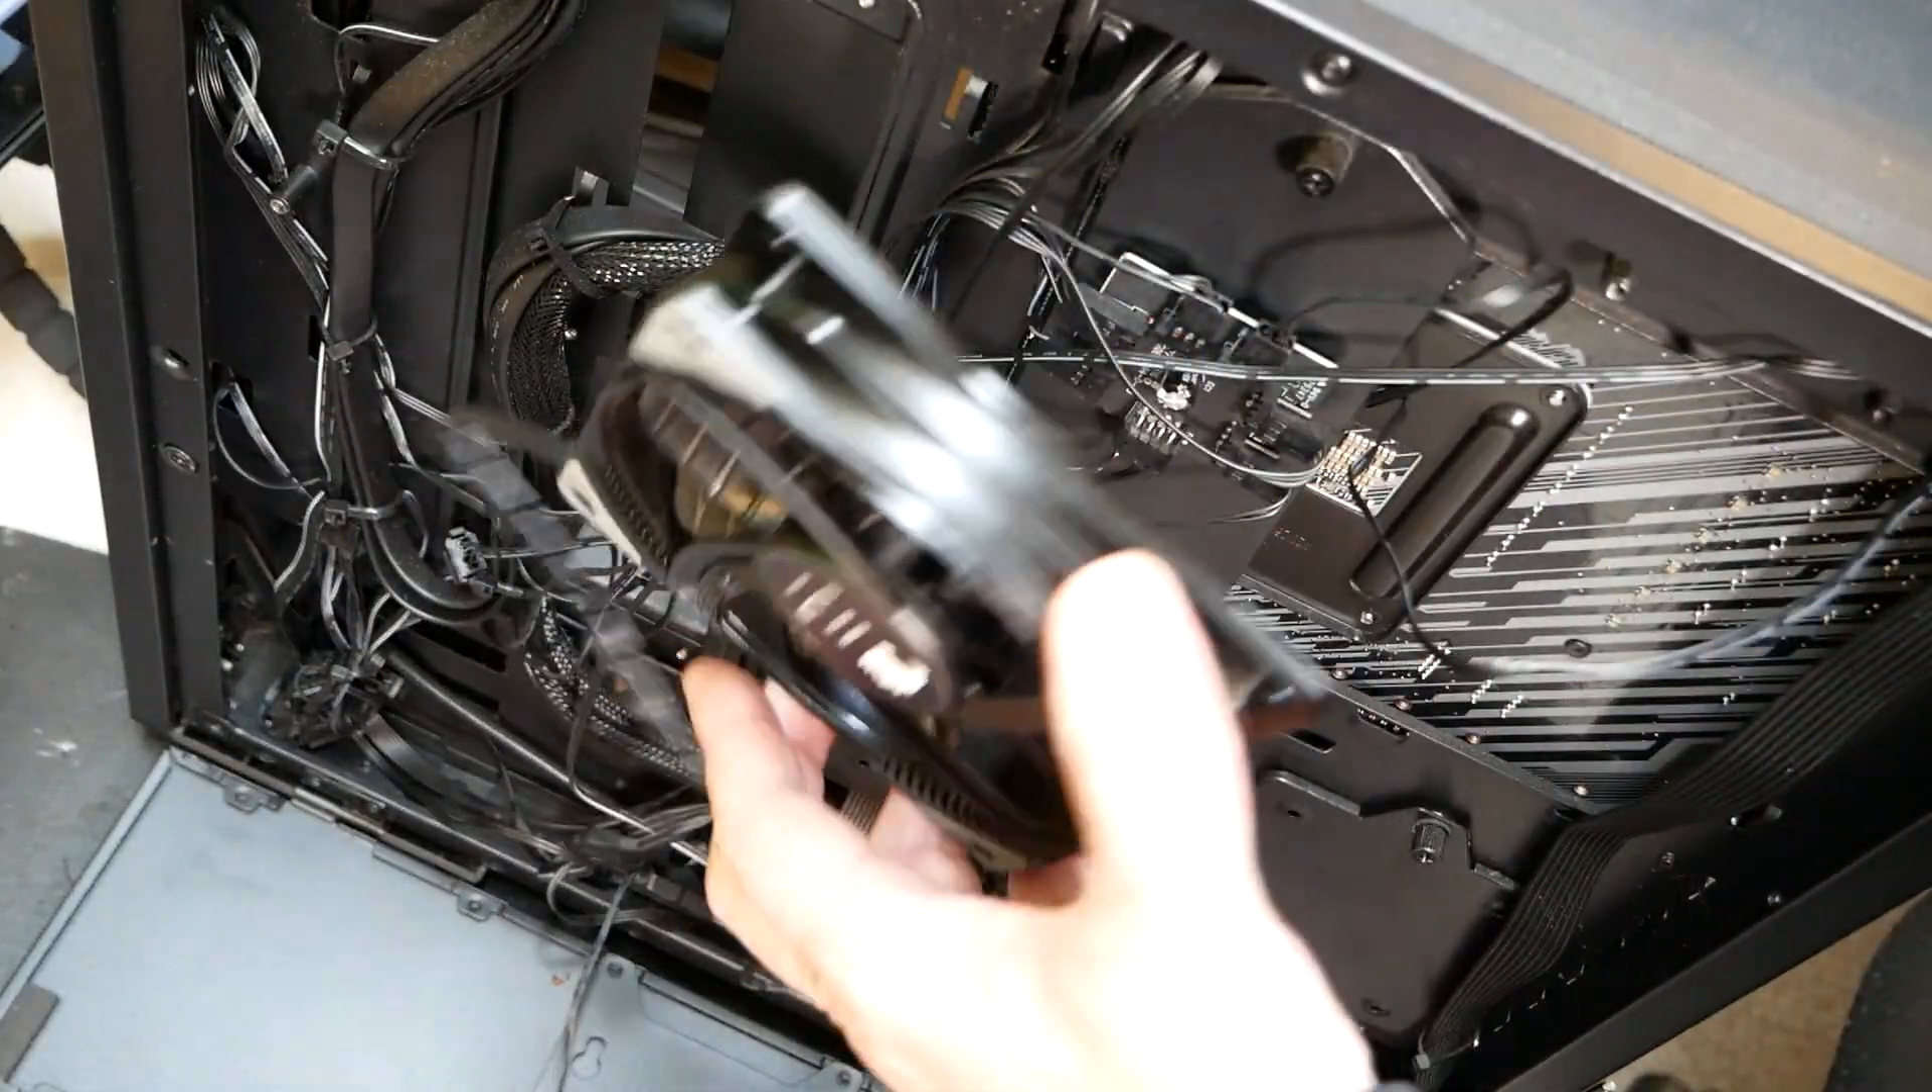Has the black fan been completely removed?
Yes.